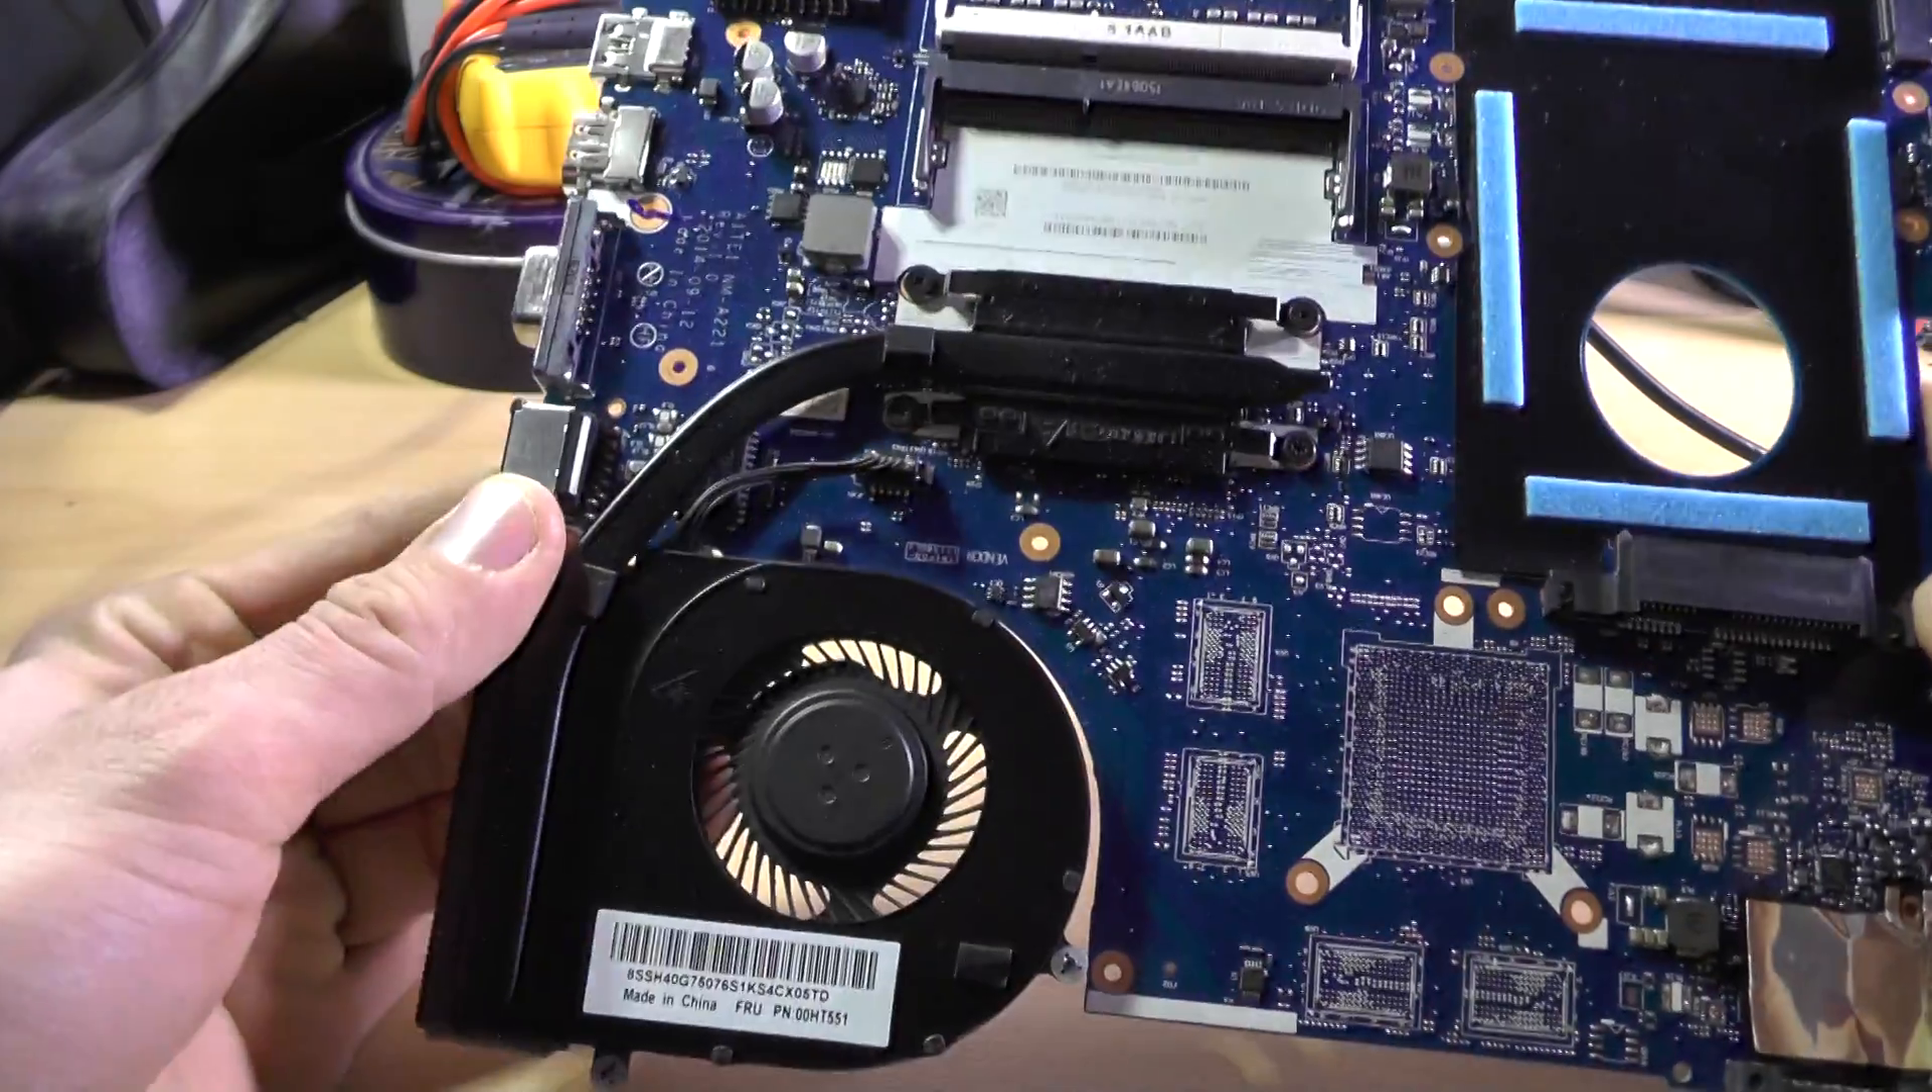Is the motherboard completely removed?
Yes.